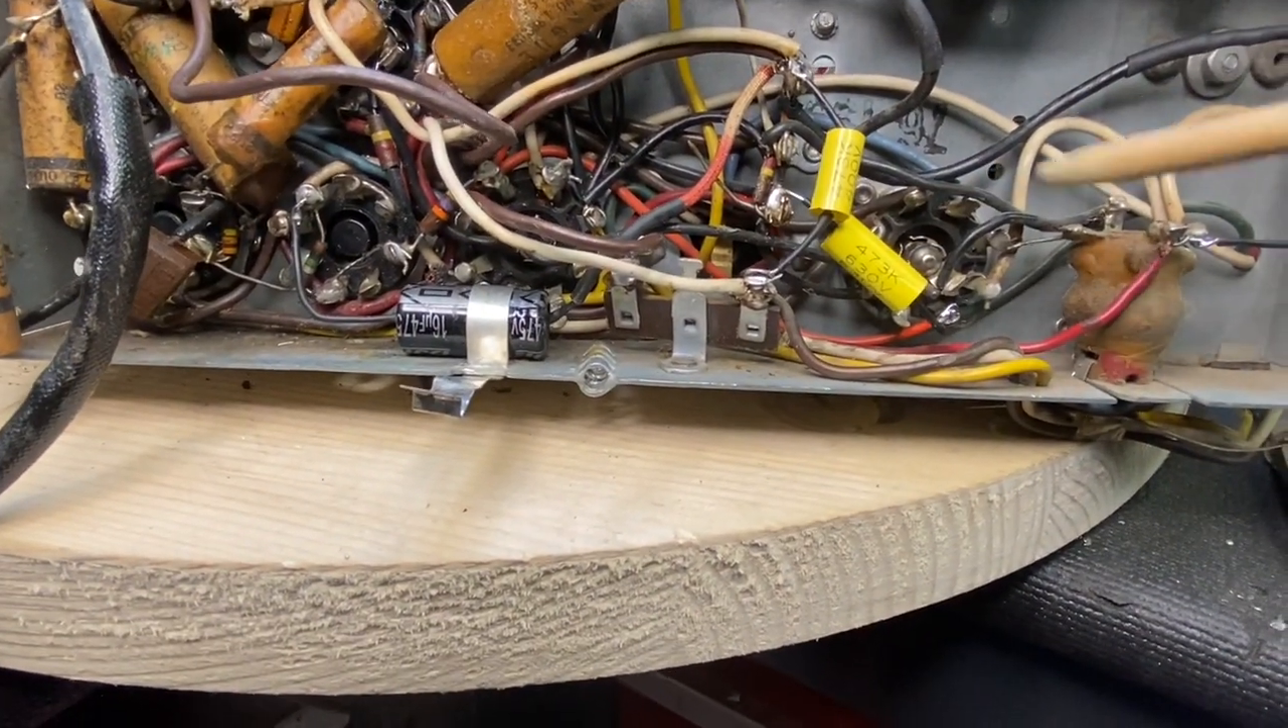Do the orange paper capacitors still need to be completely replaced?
Yes.